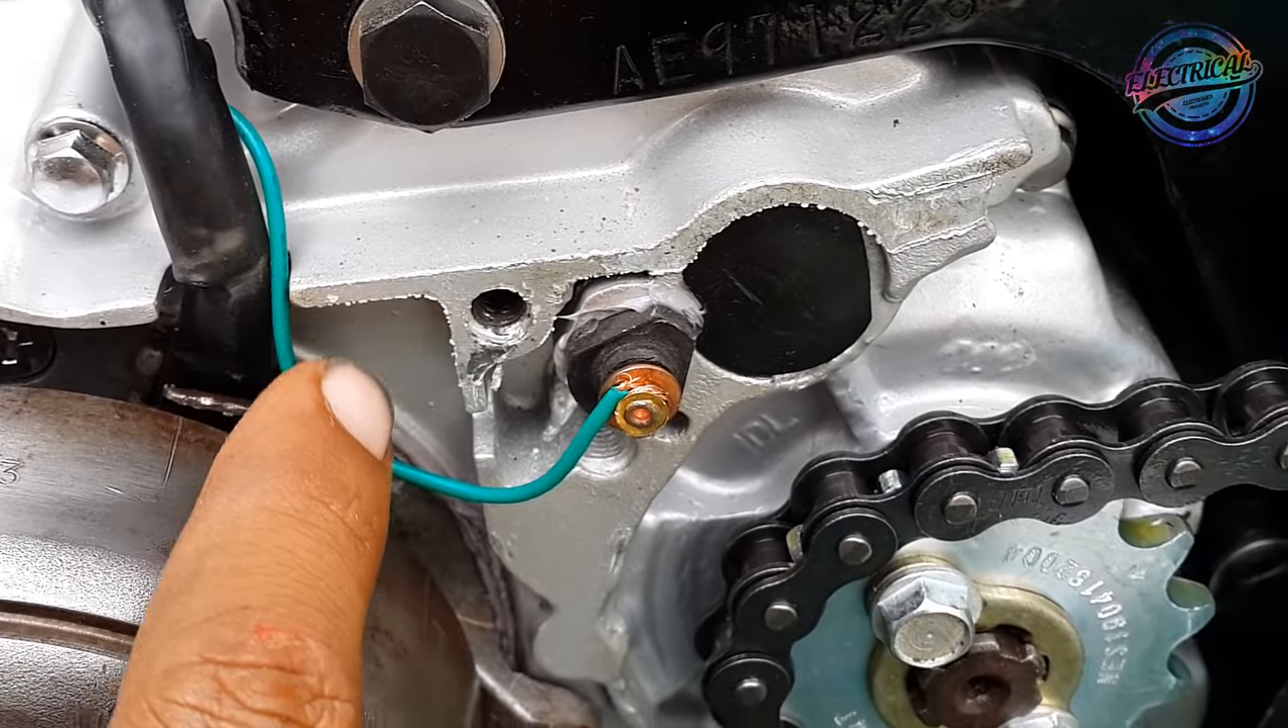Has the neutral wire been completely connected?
Yes.